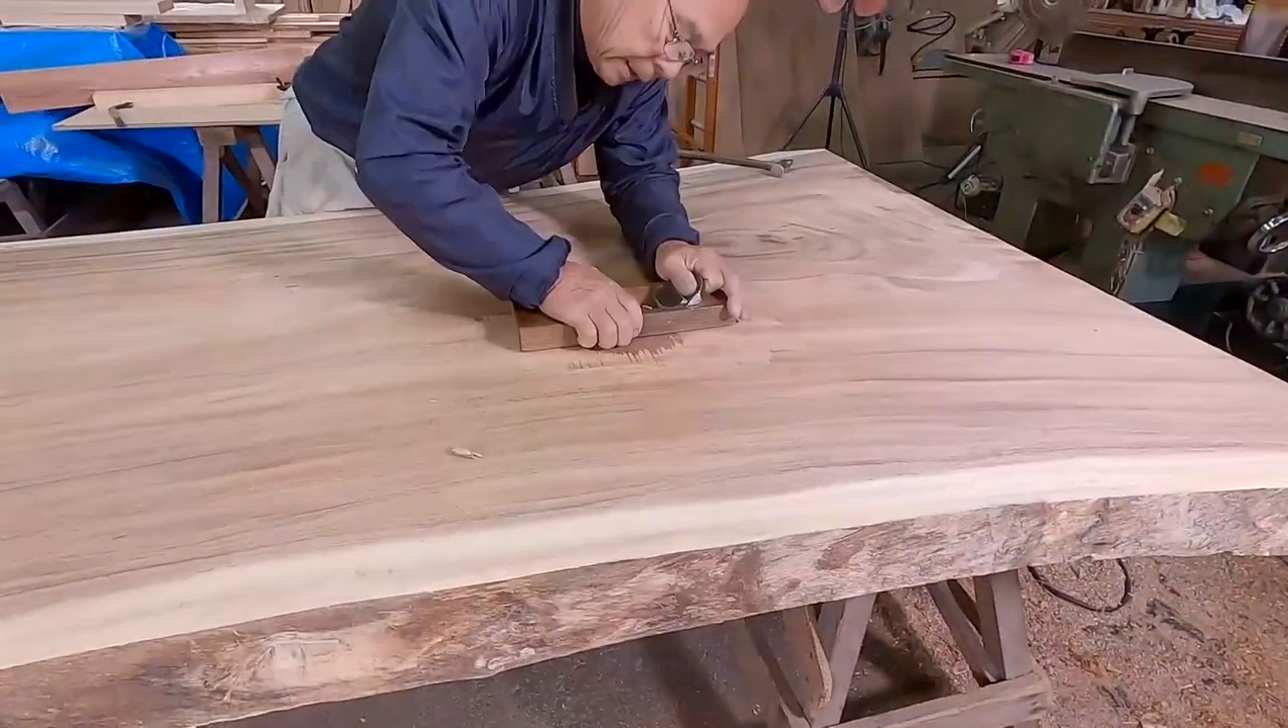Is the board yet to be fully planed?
Yes.